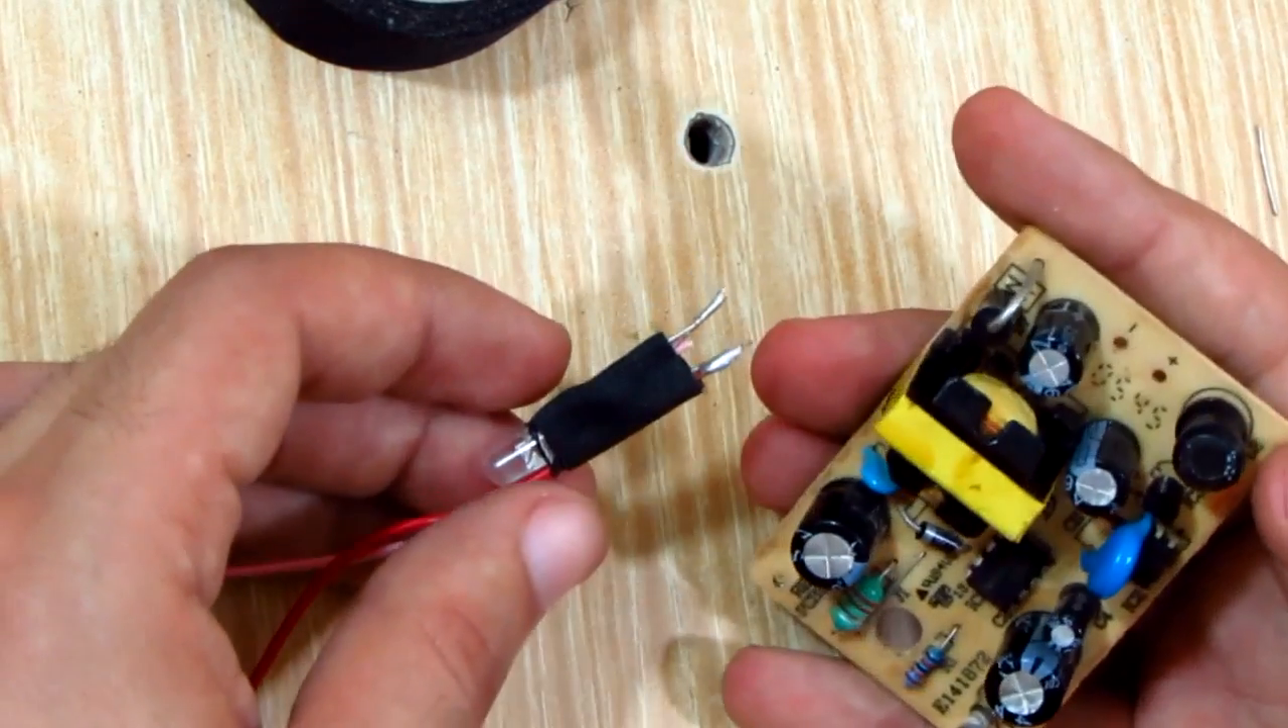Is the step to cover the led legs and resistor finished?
Yes.